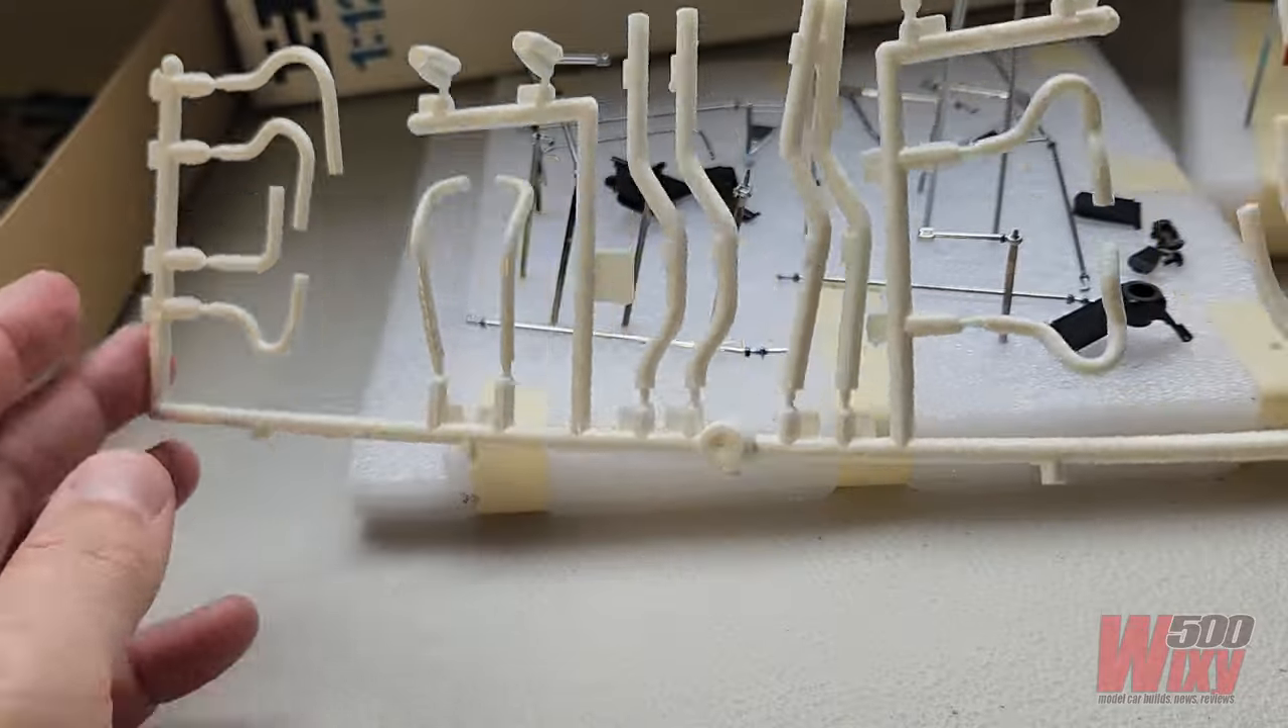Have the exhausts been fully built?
No.